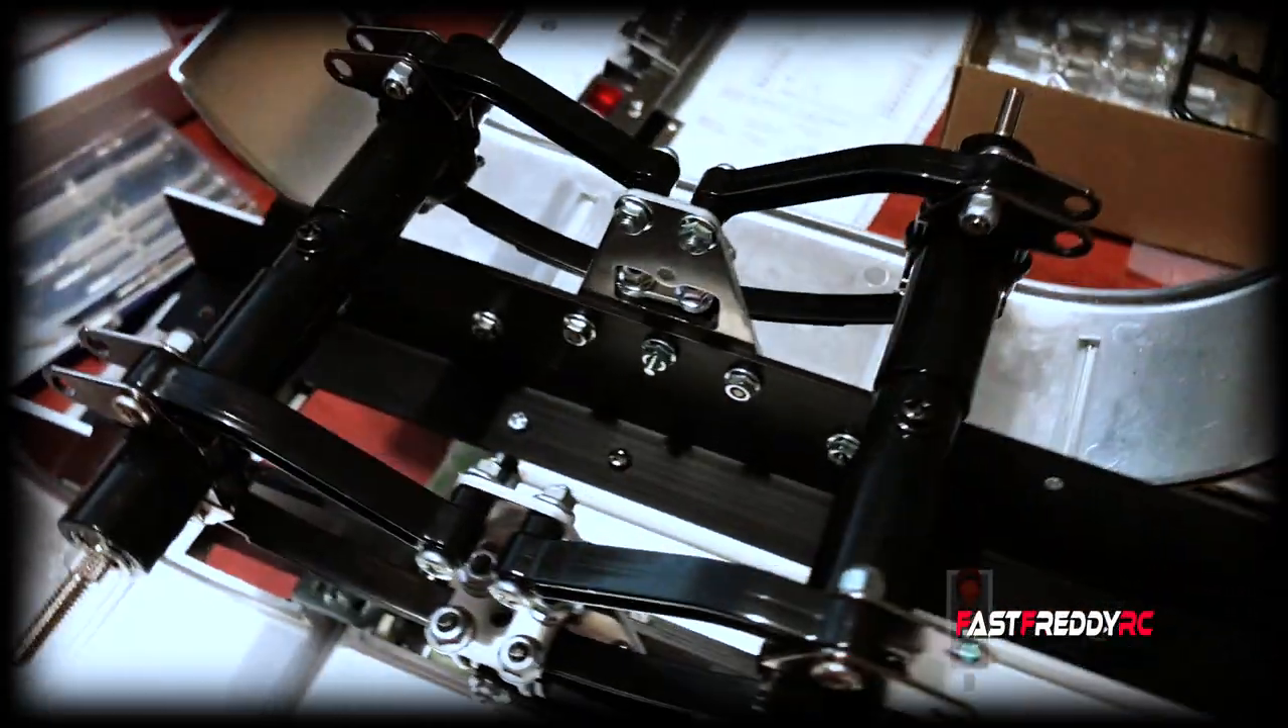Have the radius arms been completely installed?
Yes.